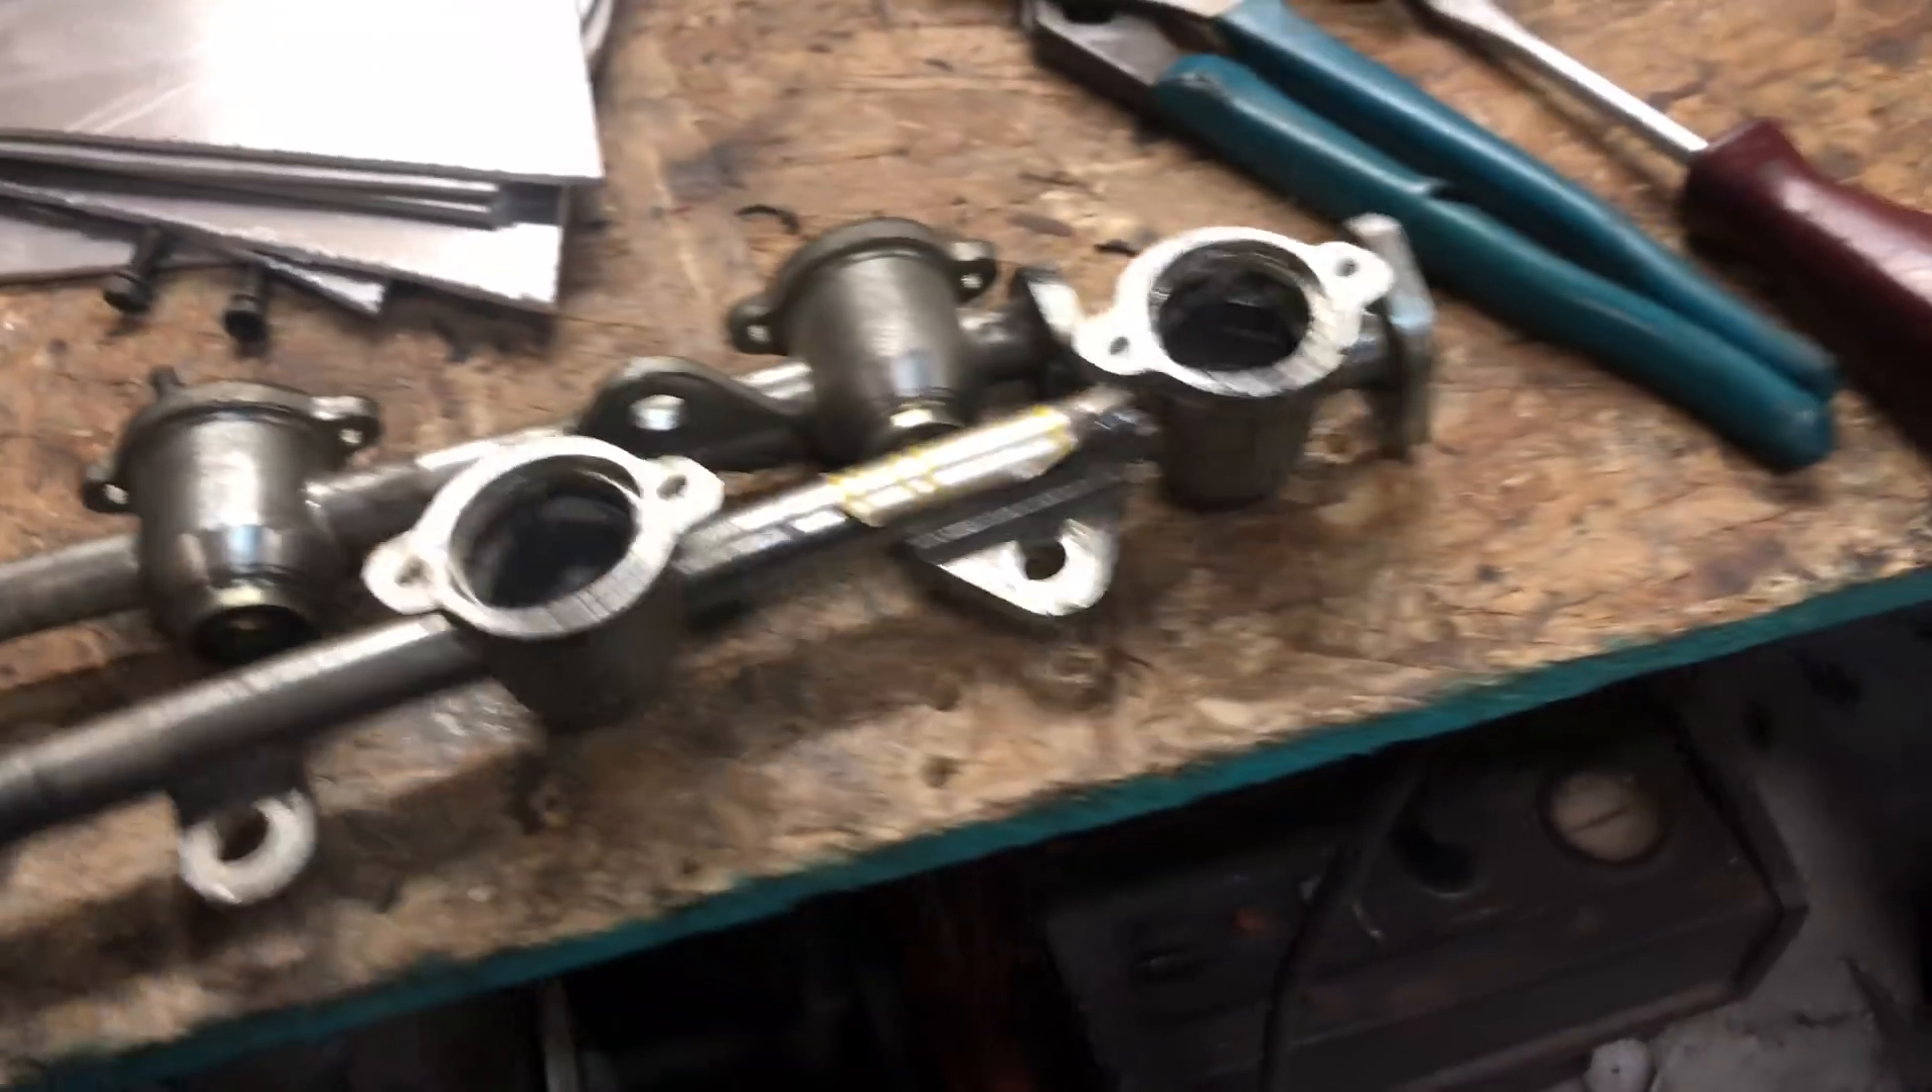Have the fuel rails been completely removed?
Yes.